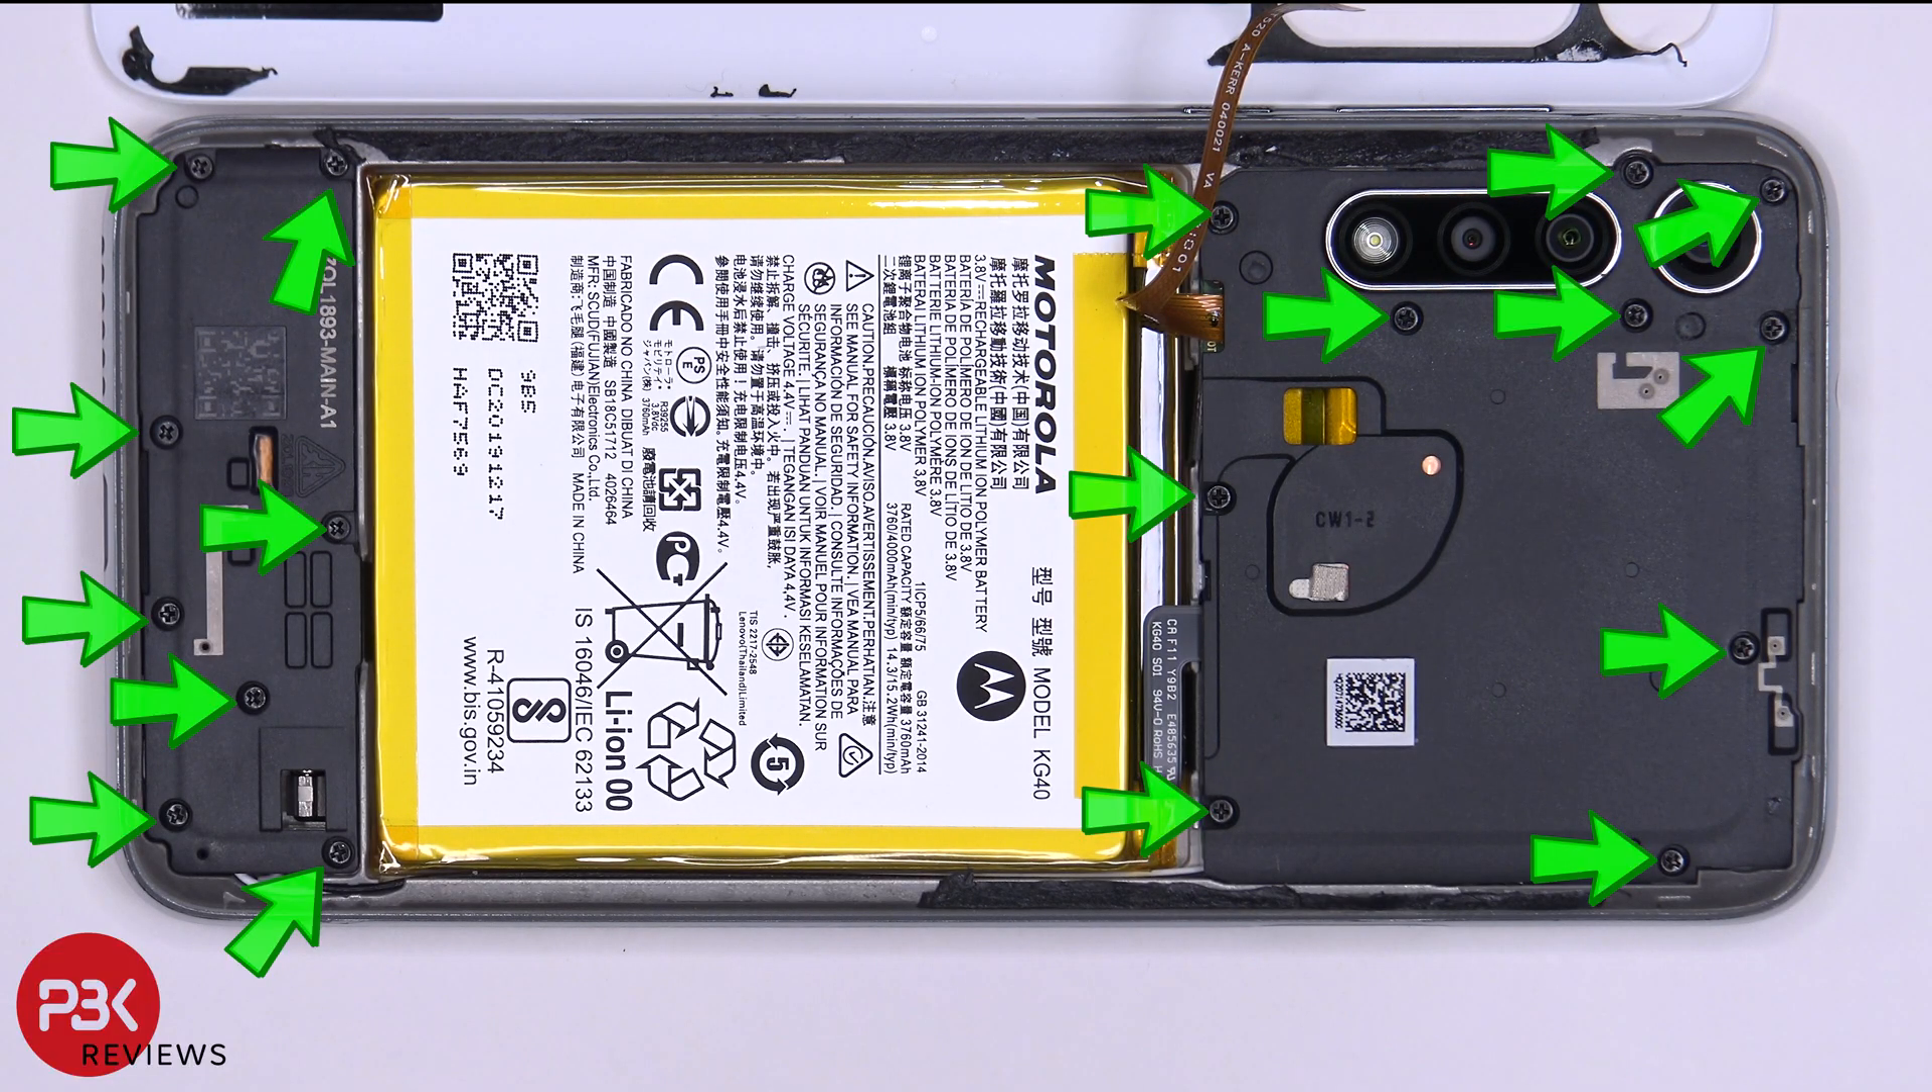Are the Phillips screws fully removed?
No.